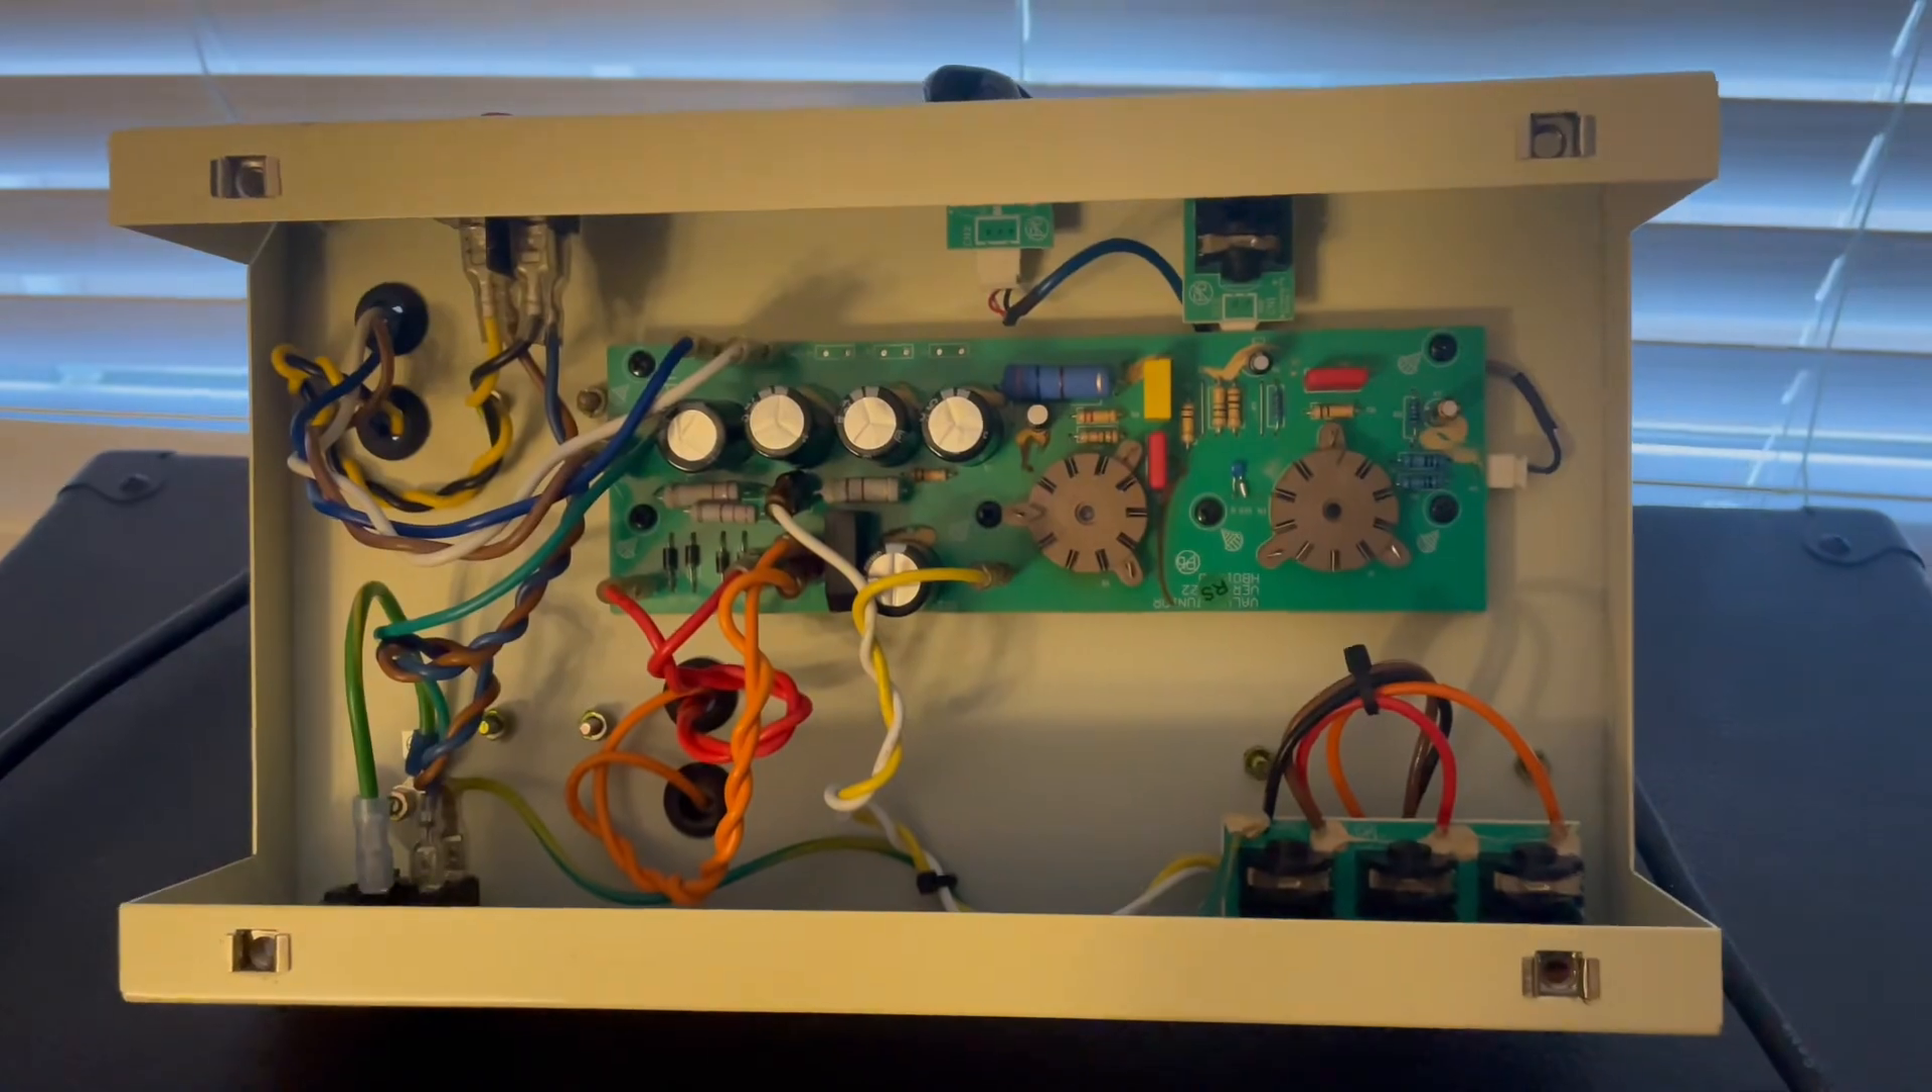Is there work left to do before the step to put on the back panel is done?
Yes.